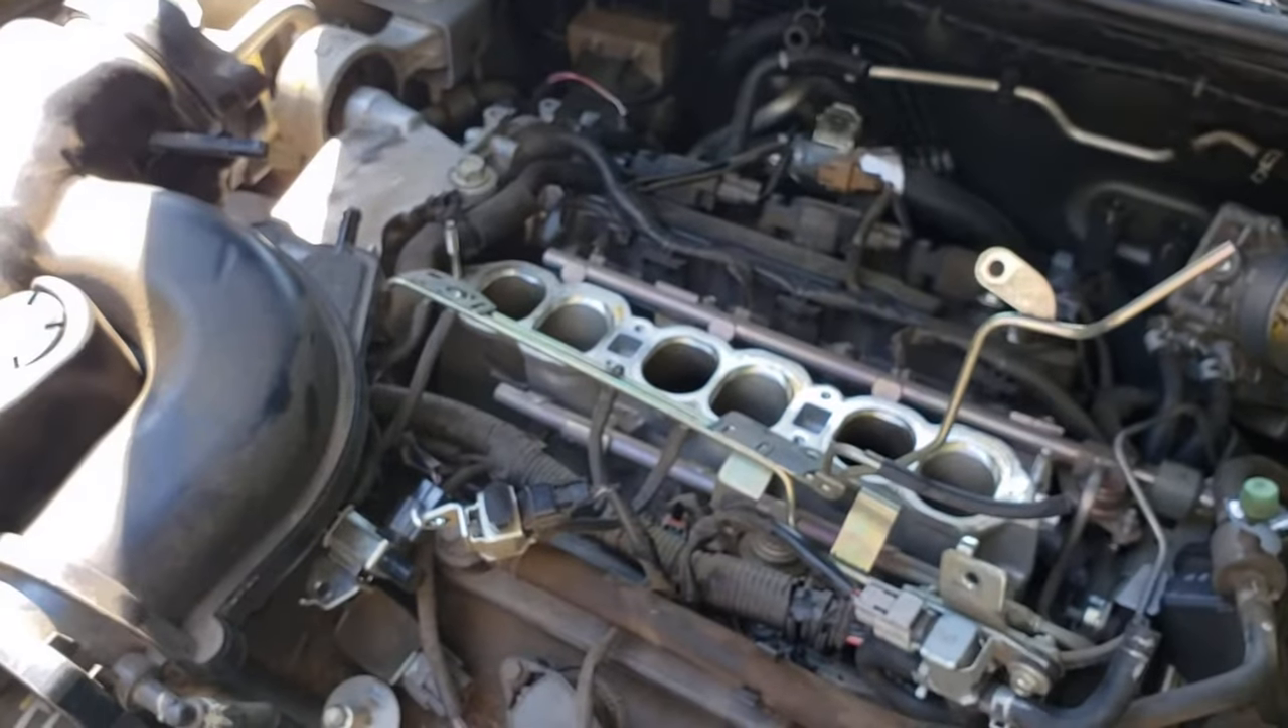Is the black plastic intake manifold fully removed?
Yes.